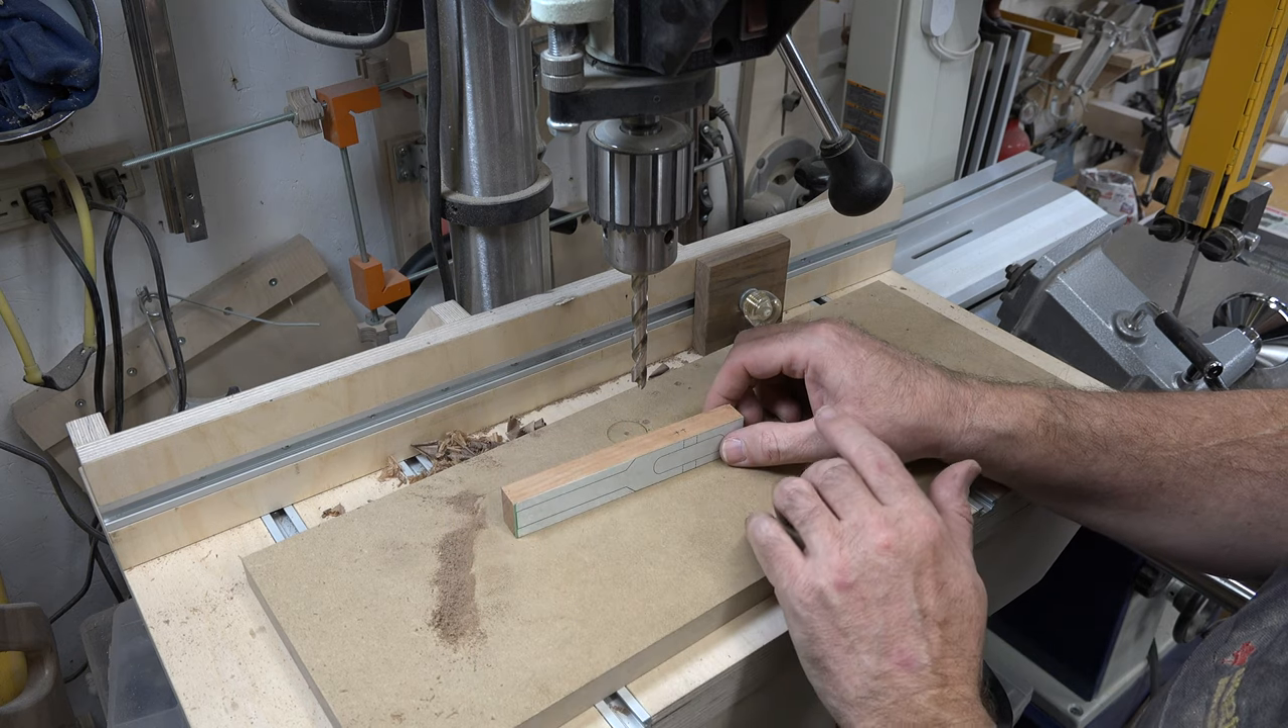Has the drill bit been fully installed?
Yes.